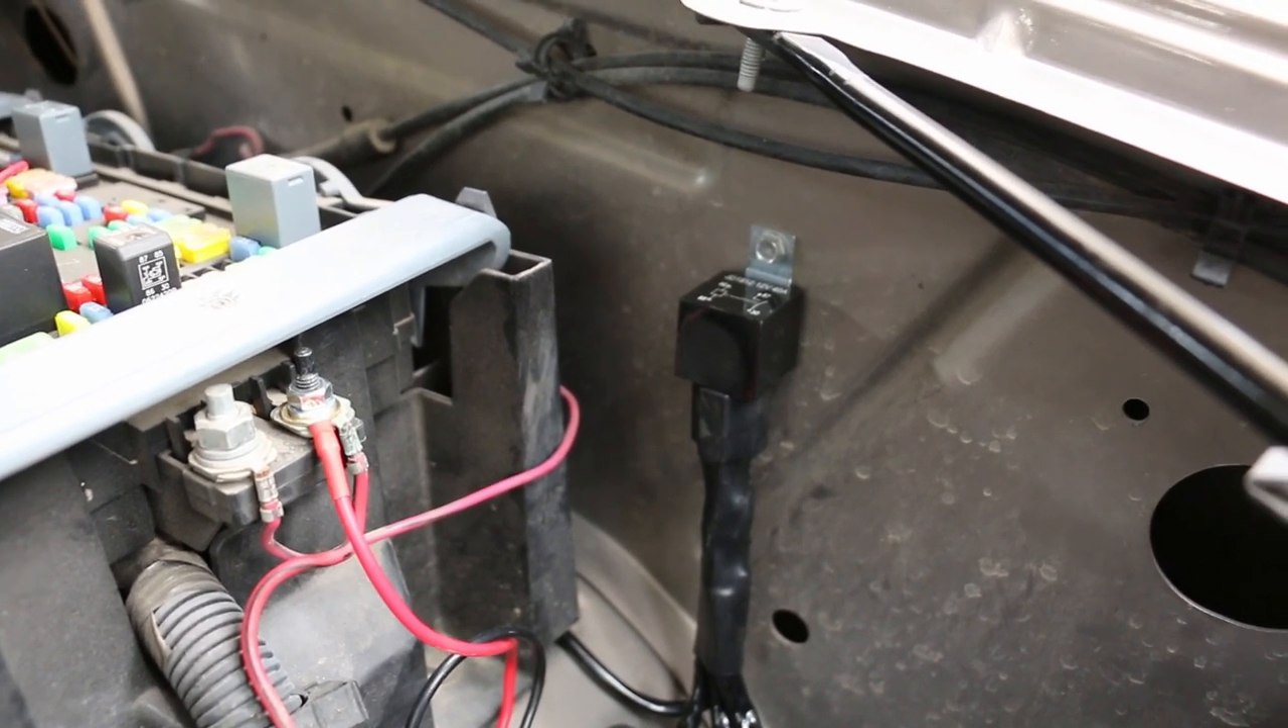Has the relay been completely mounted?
Yes.